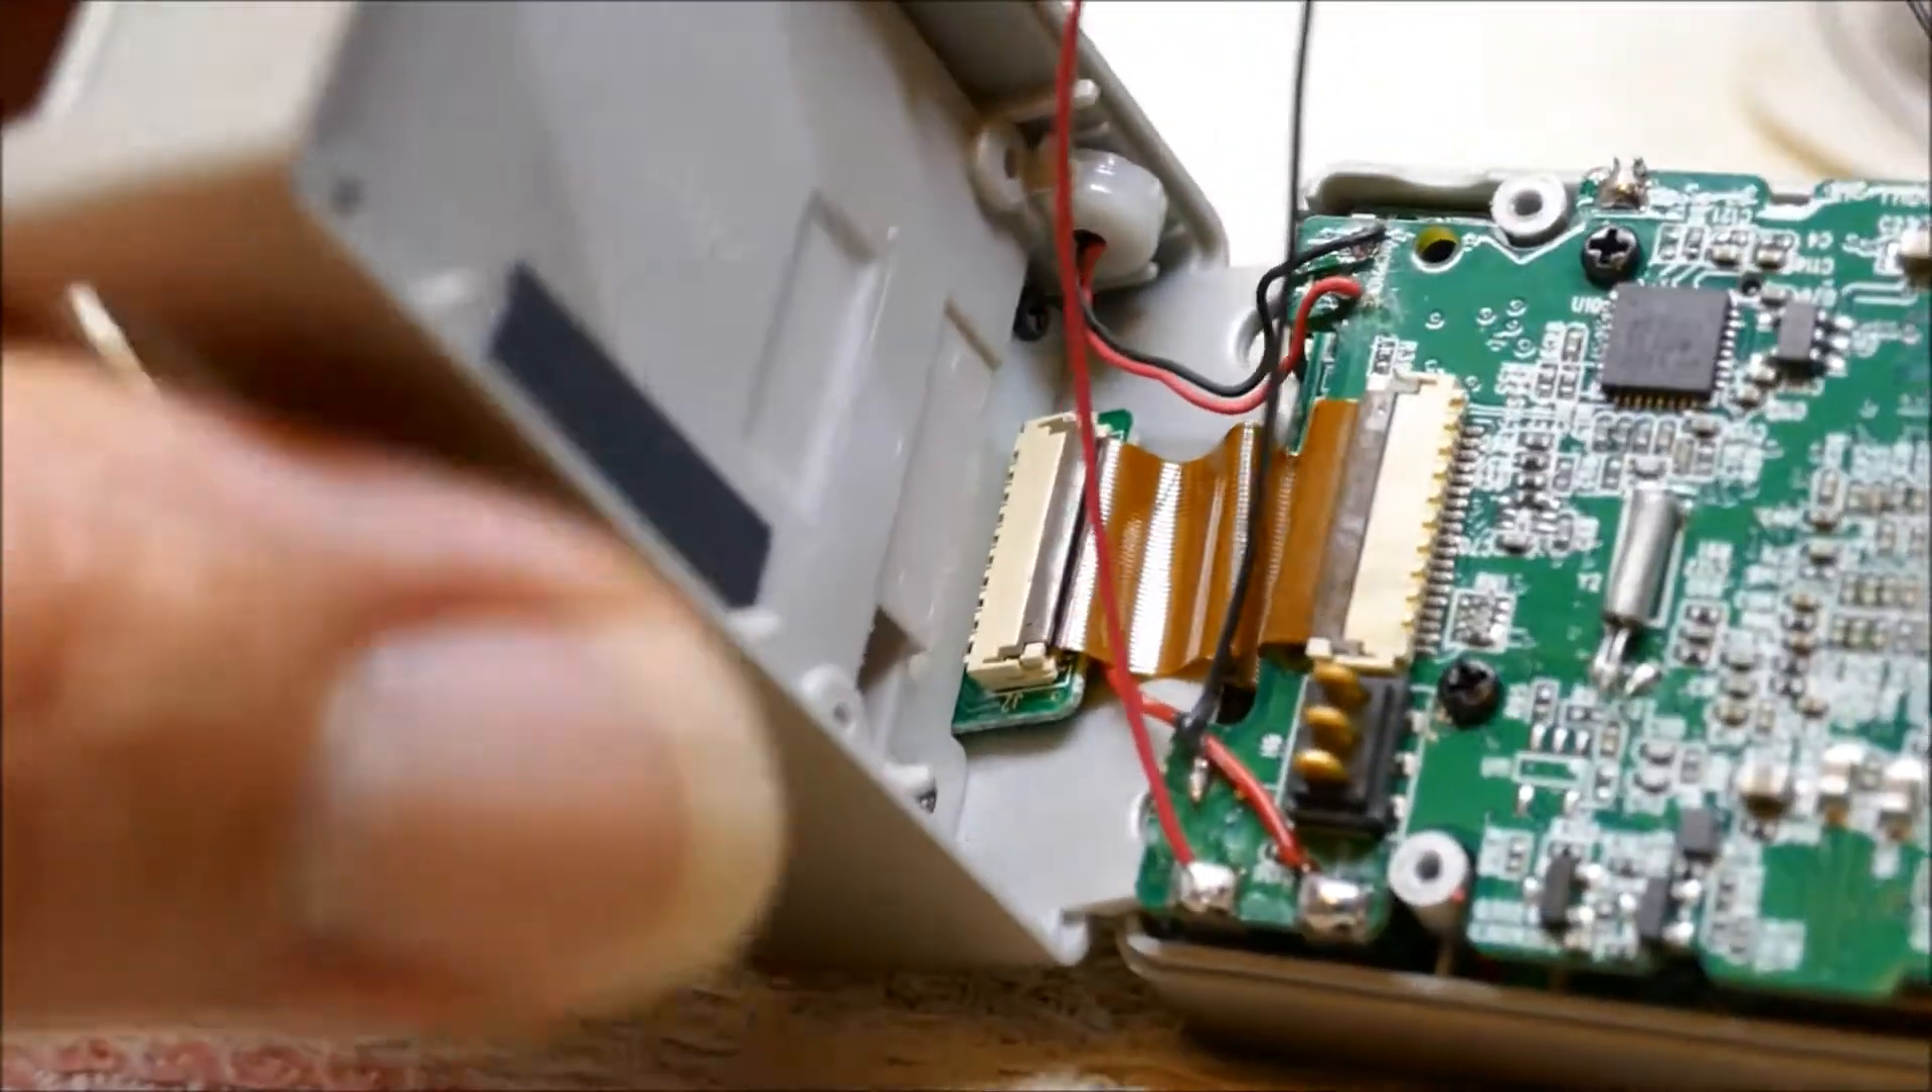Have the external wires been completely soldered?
Yes.